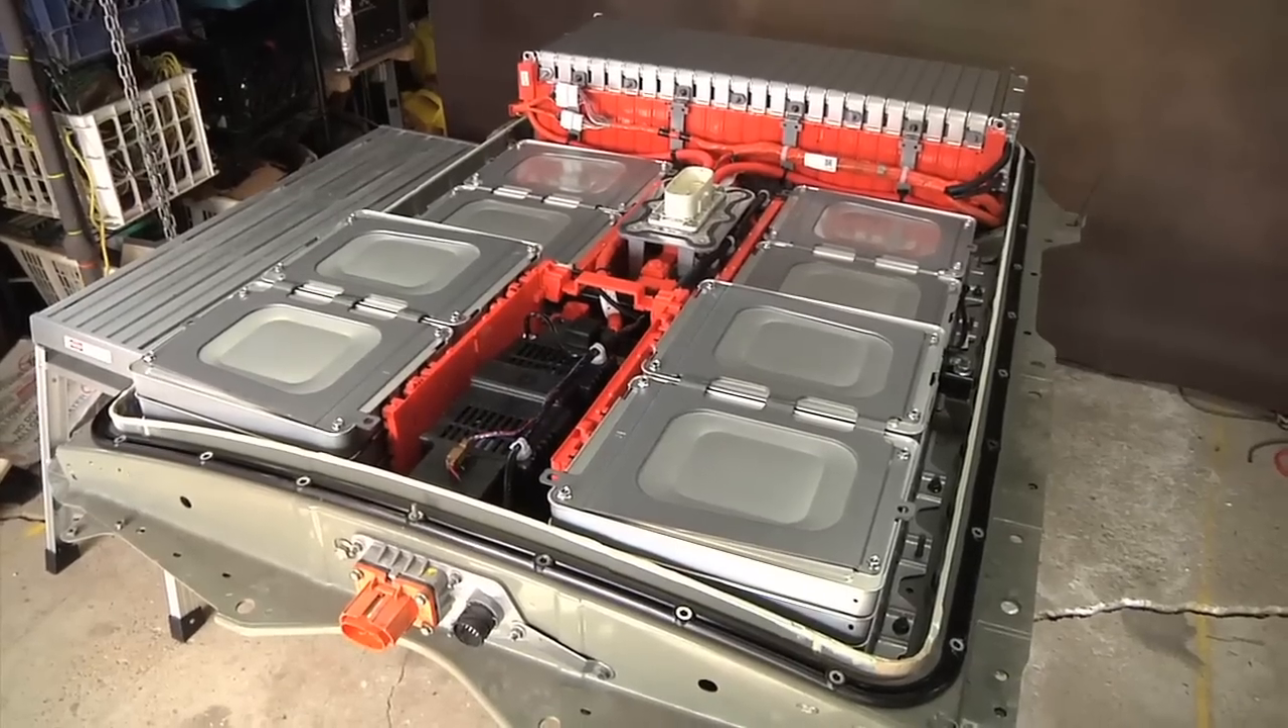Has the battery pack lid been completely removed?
Yes.